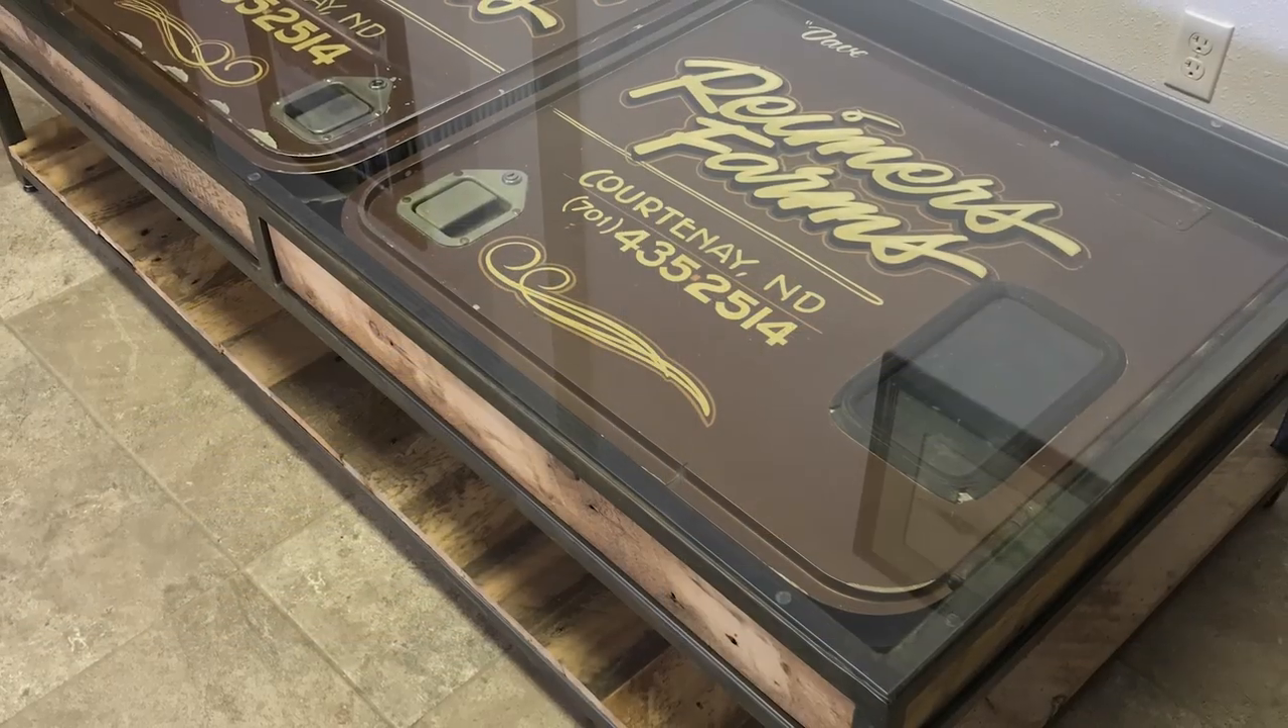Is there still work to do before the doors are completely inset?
No.